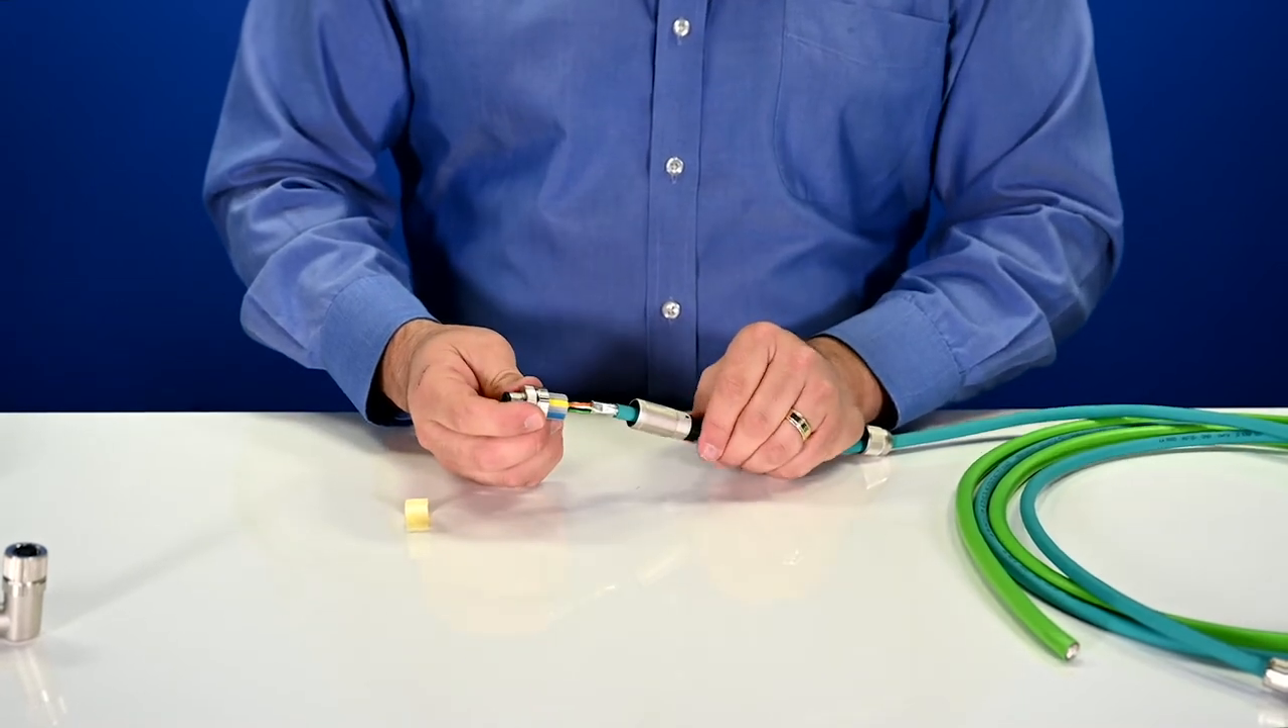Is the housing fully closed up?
No.